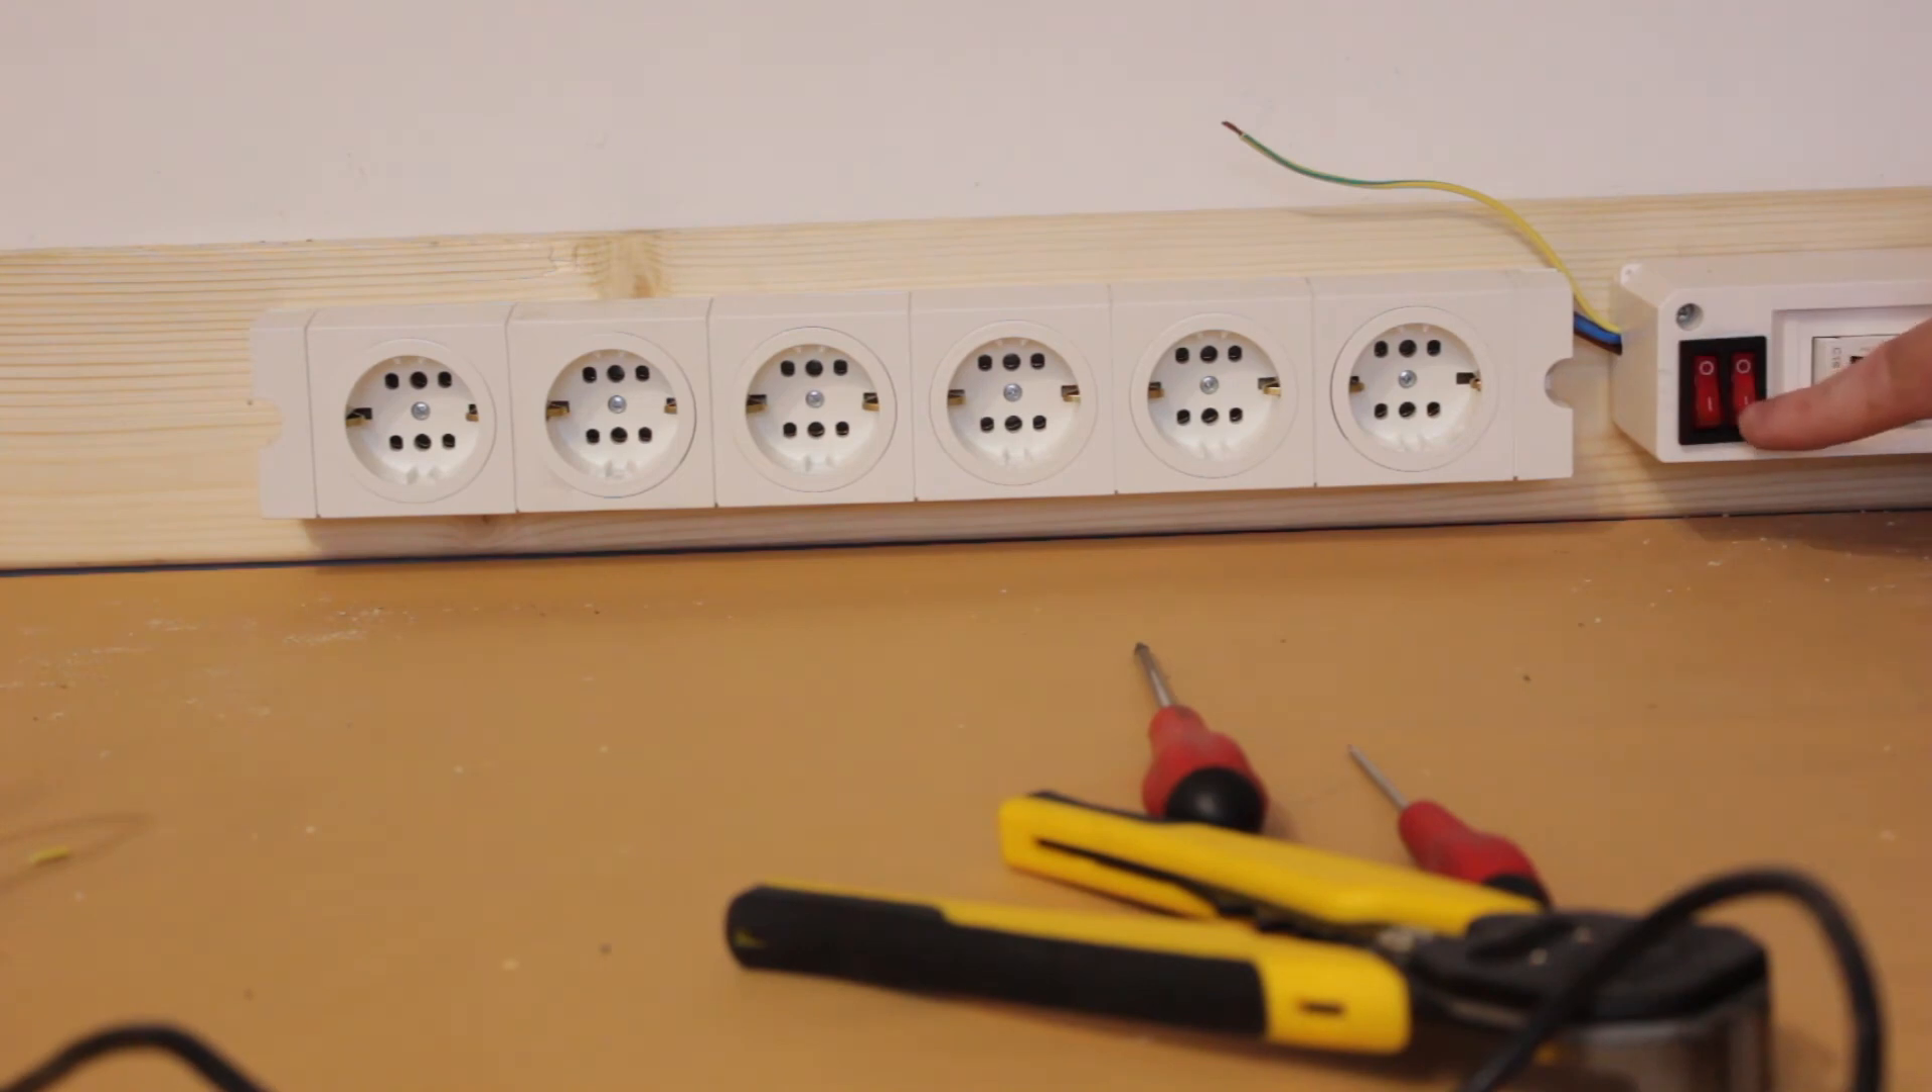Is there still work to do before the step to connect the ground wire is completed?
Yes.